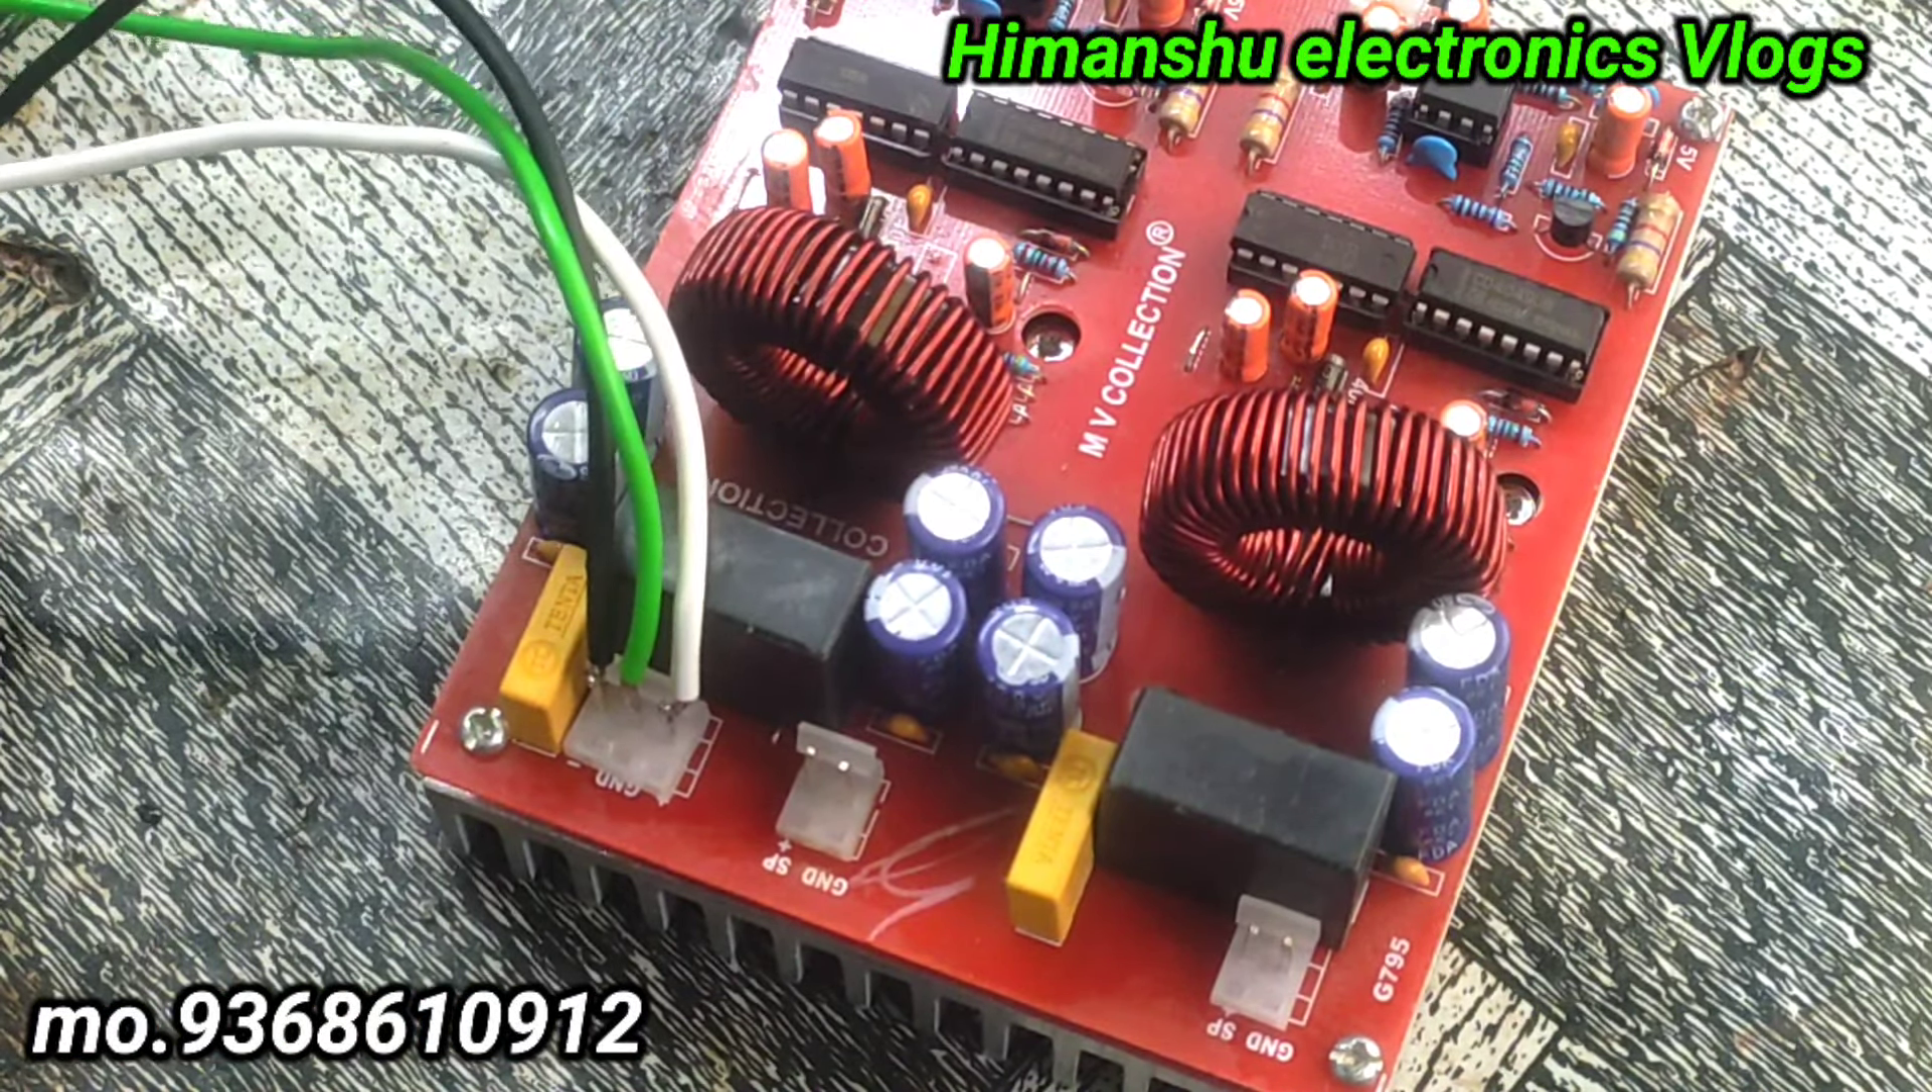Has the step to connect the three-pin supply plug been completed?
Yes.